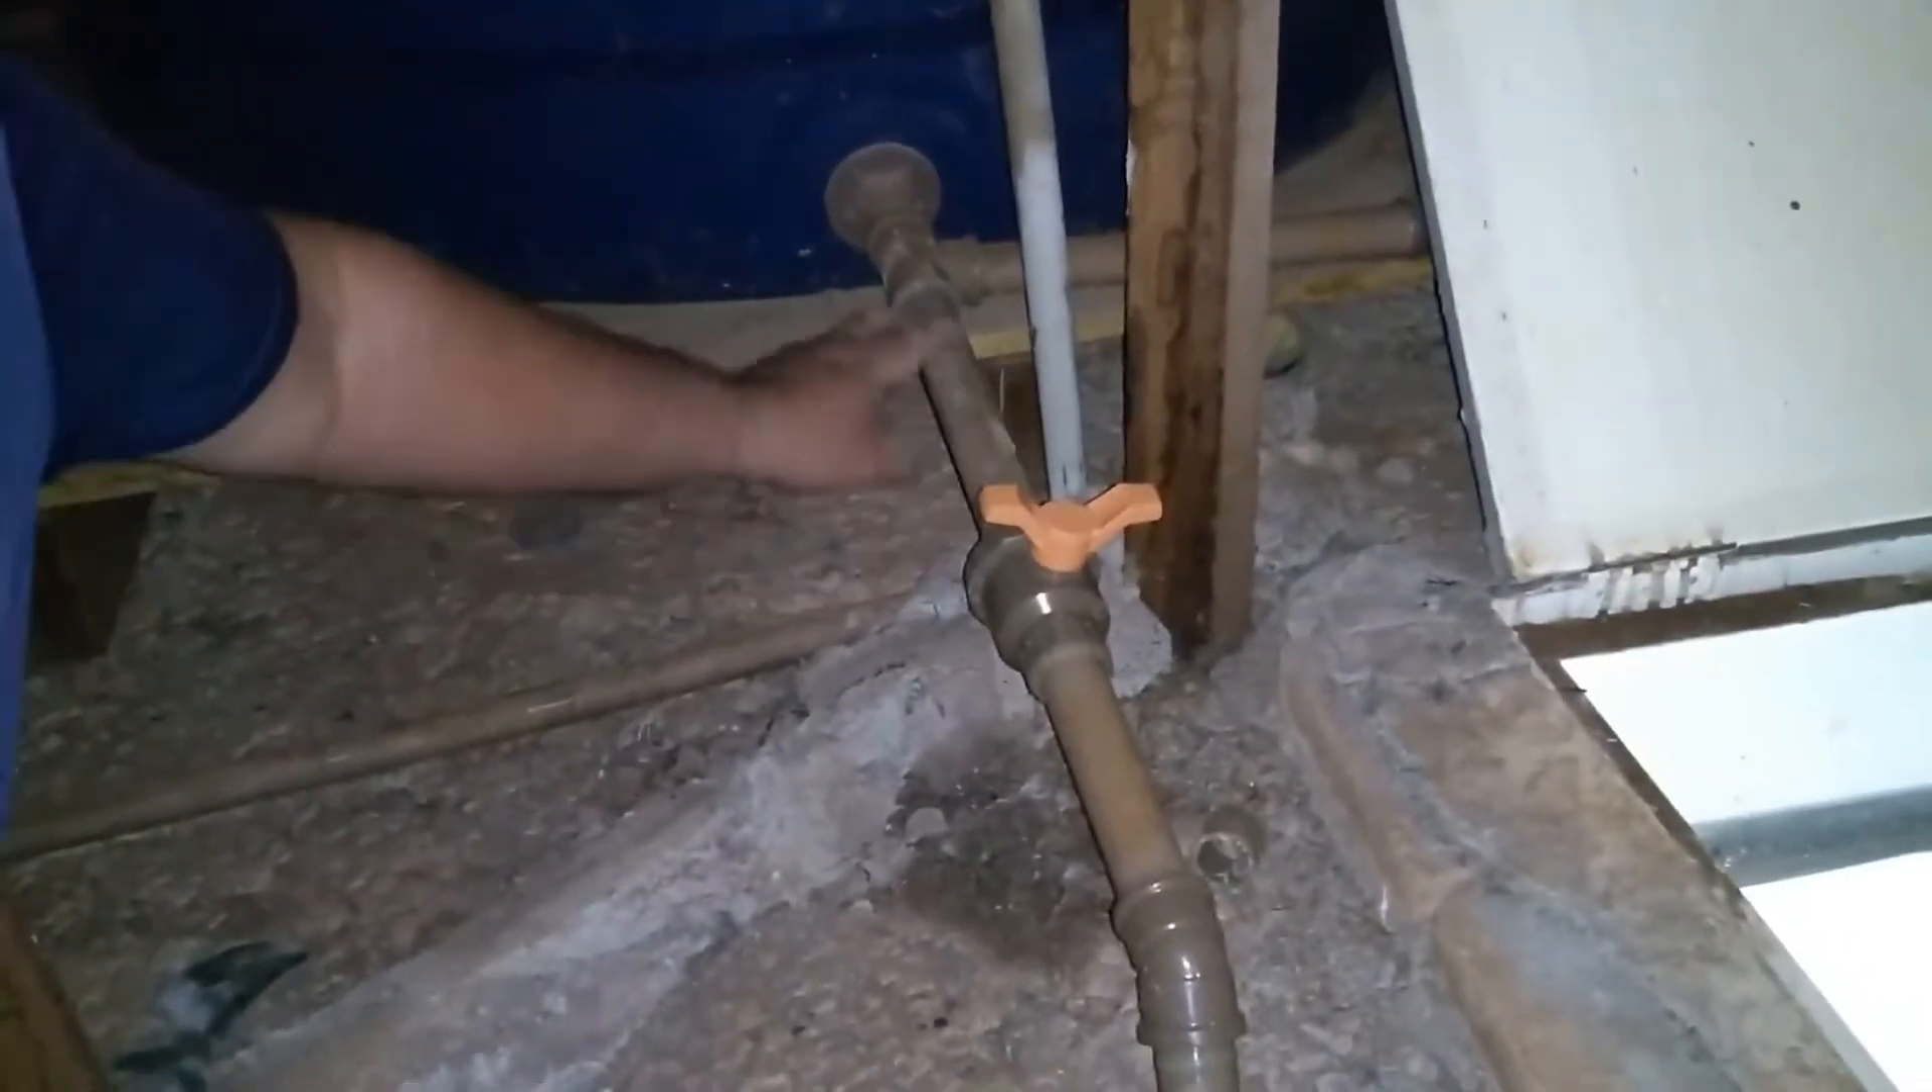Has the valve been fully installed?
Yes.